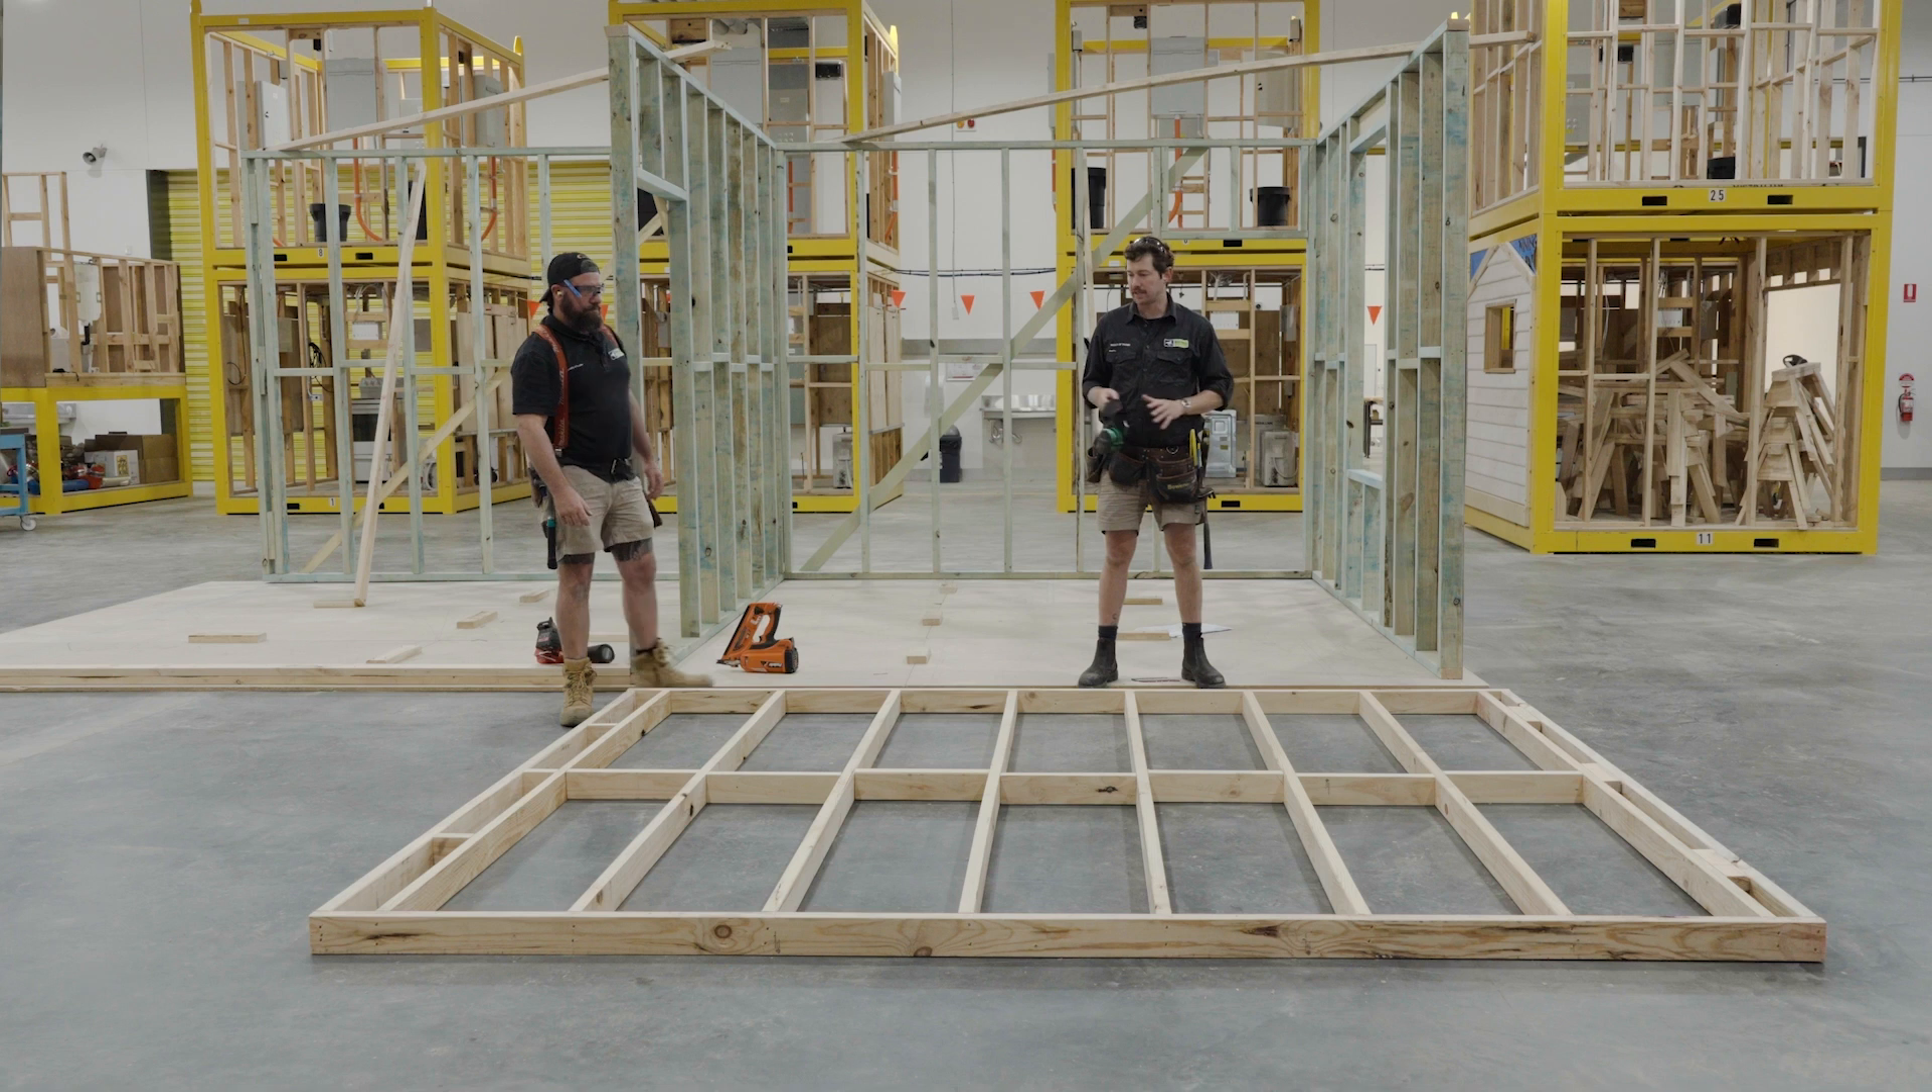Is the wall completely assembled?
Yes.